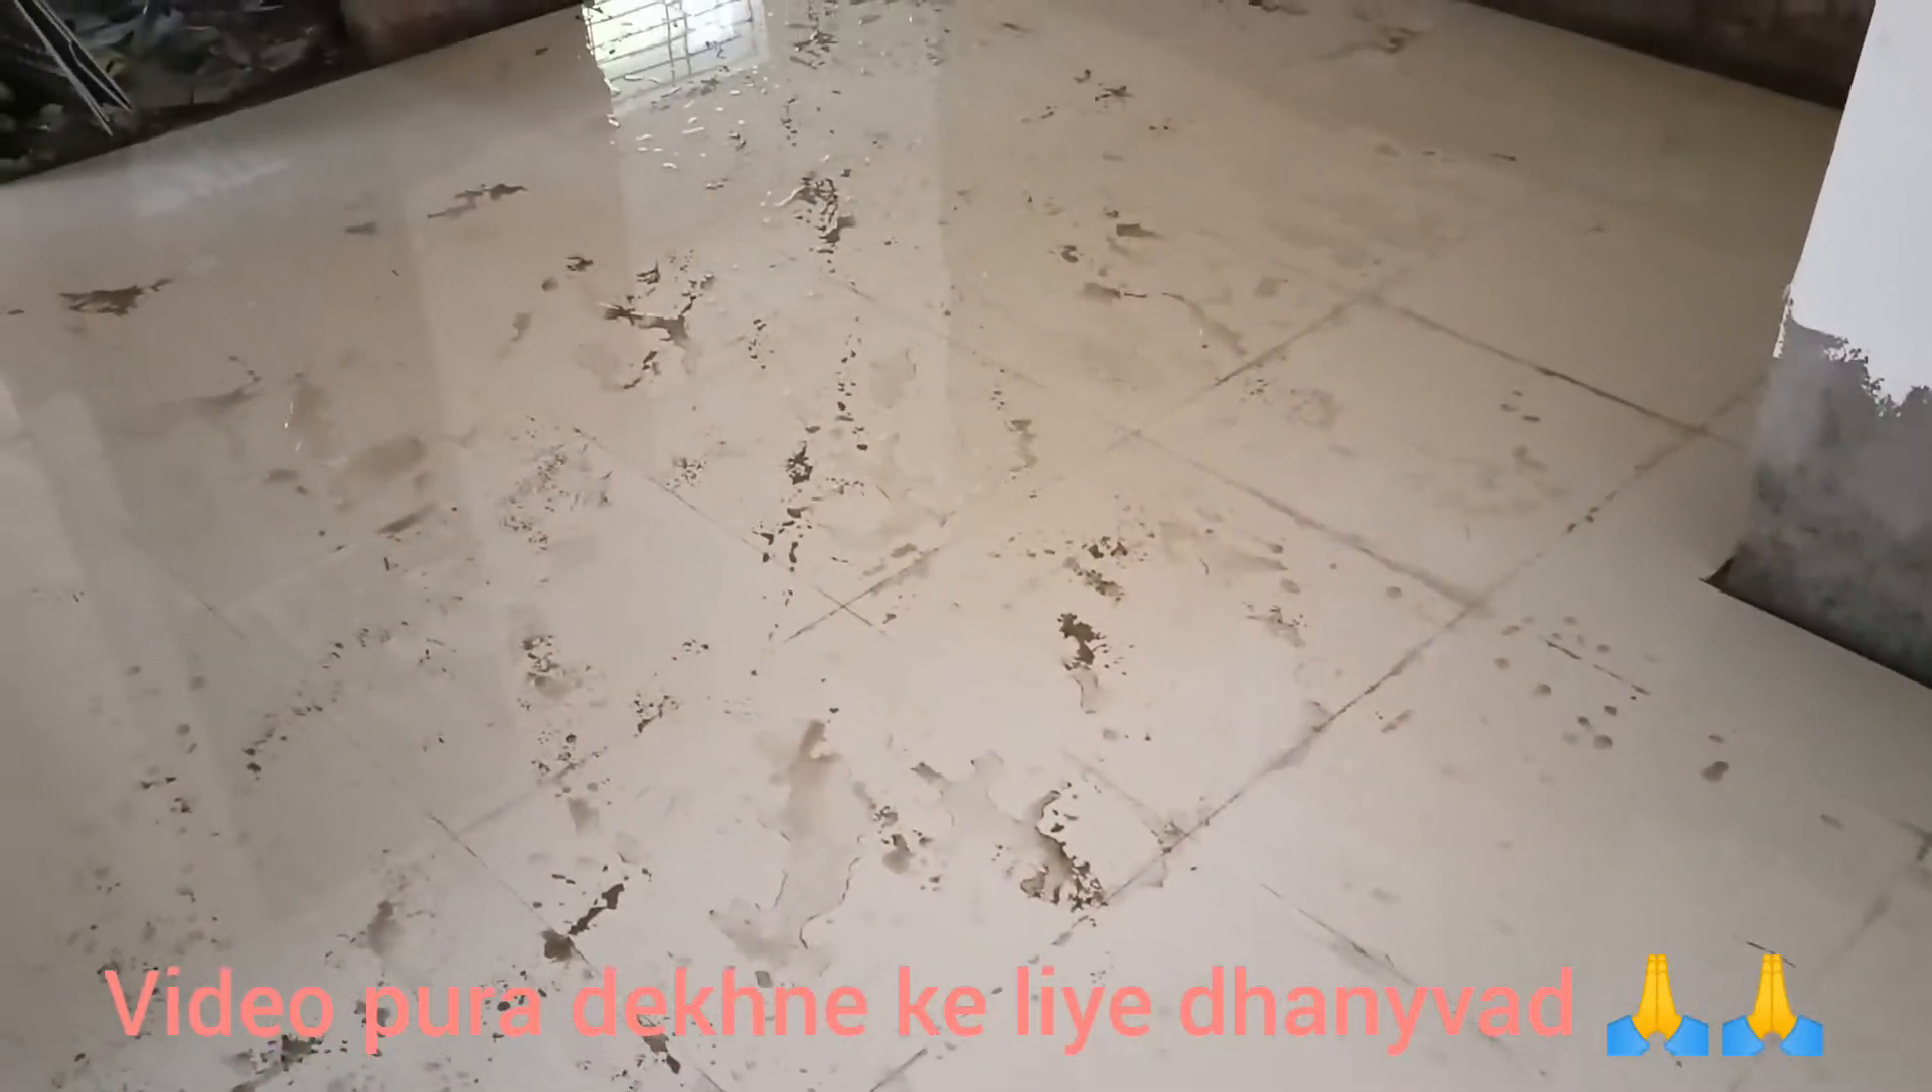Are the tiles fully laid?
Yes.